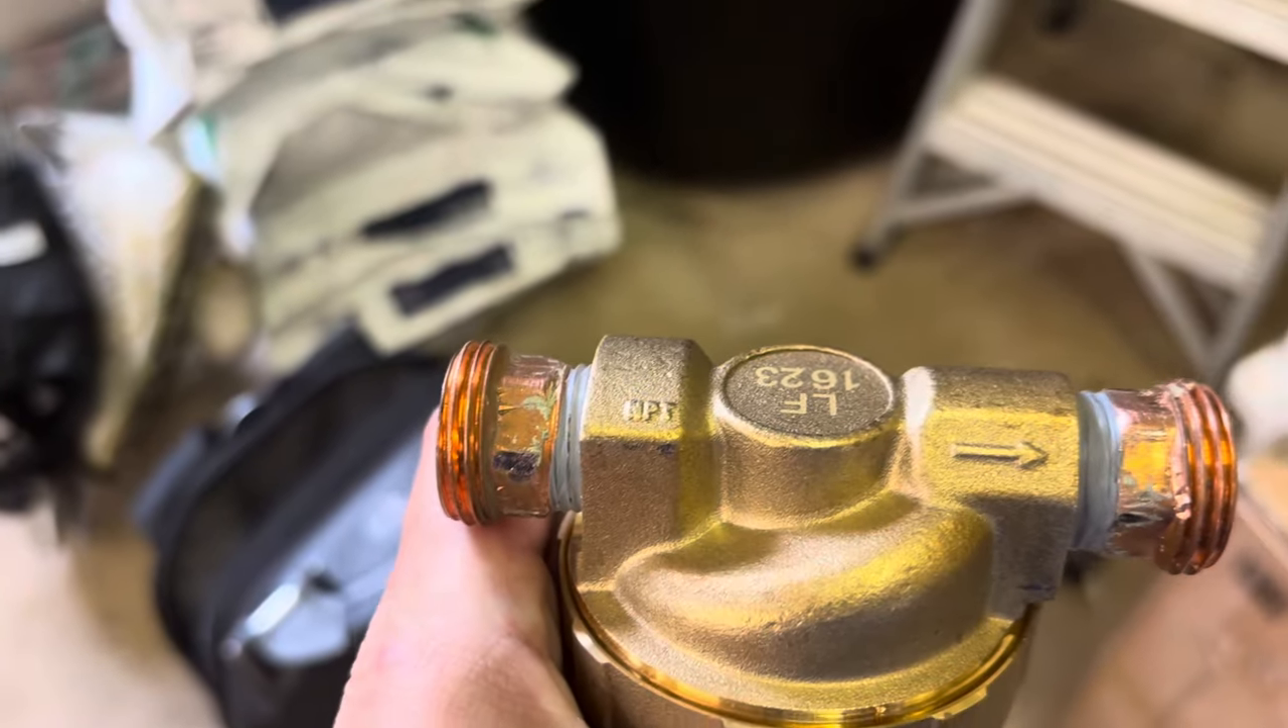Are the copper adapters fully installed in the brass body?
Yes.